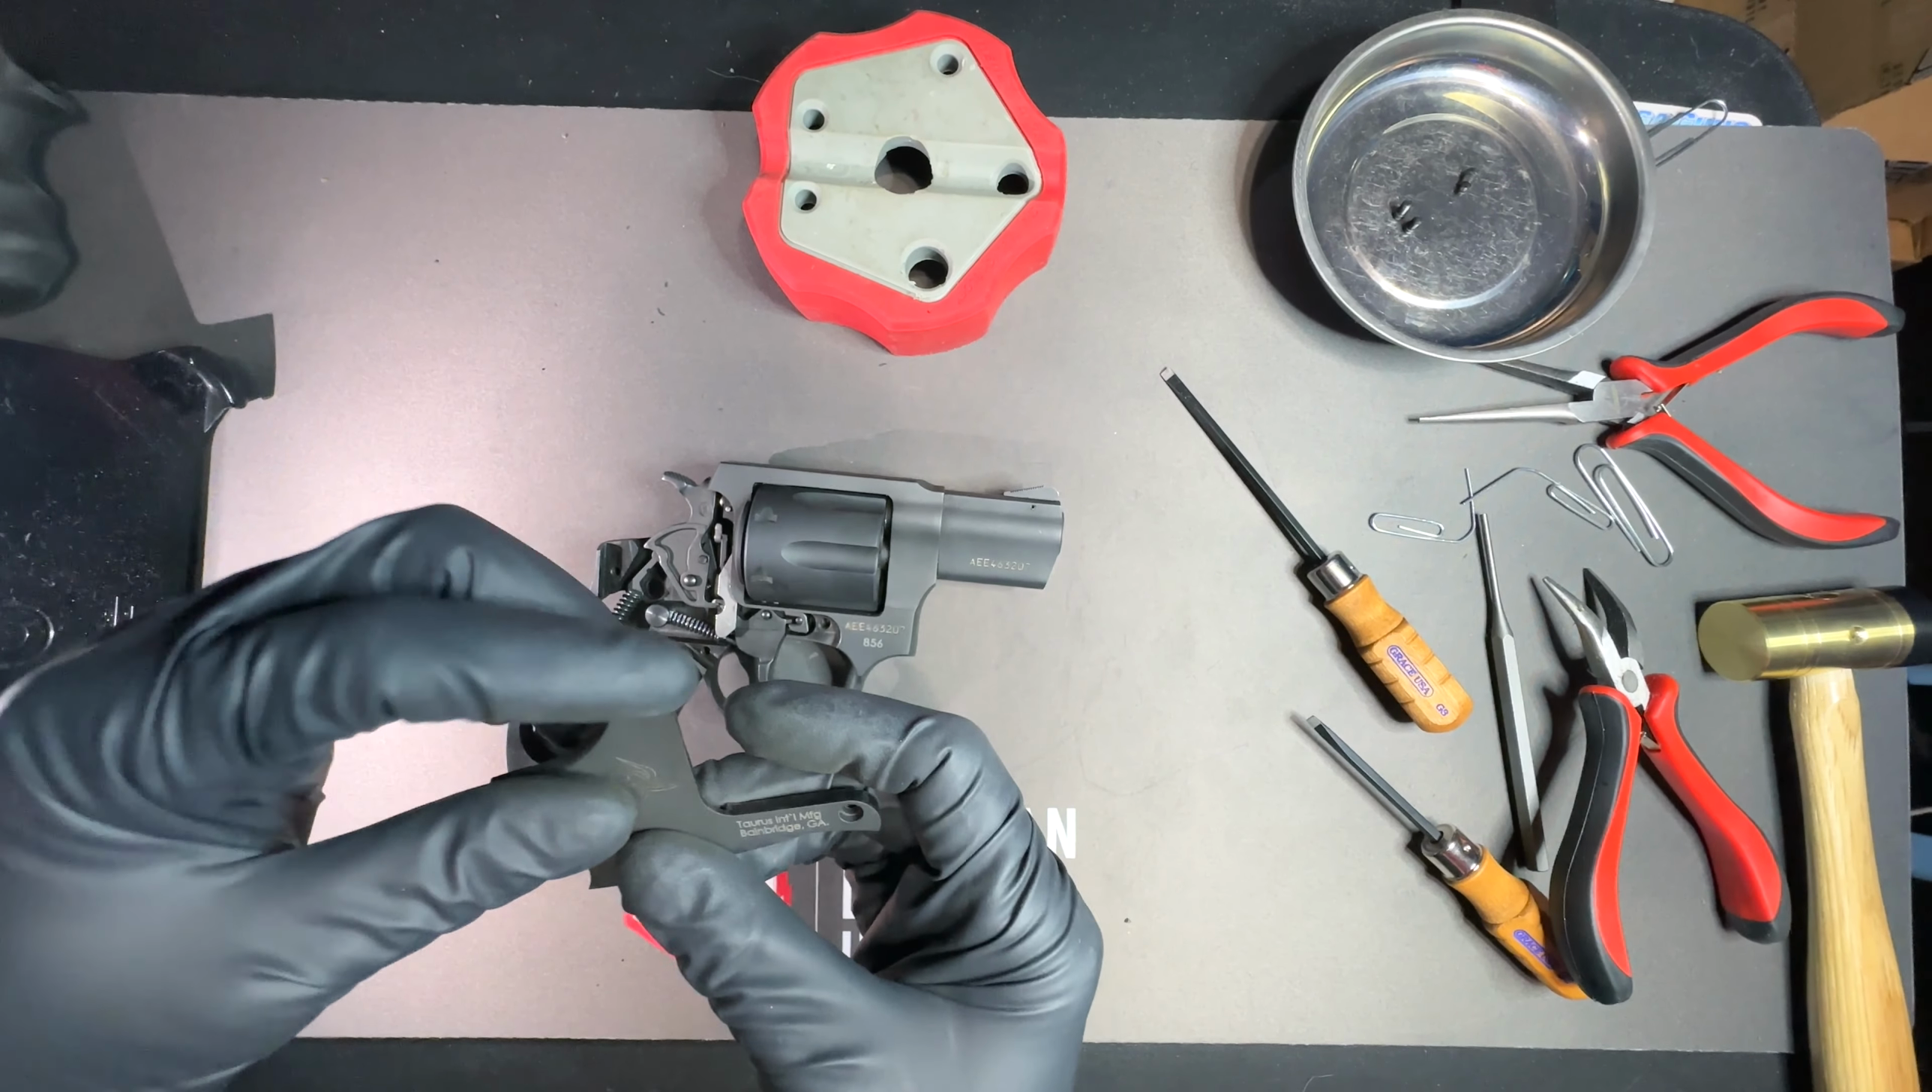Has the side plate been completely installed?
No.